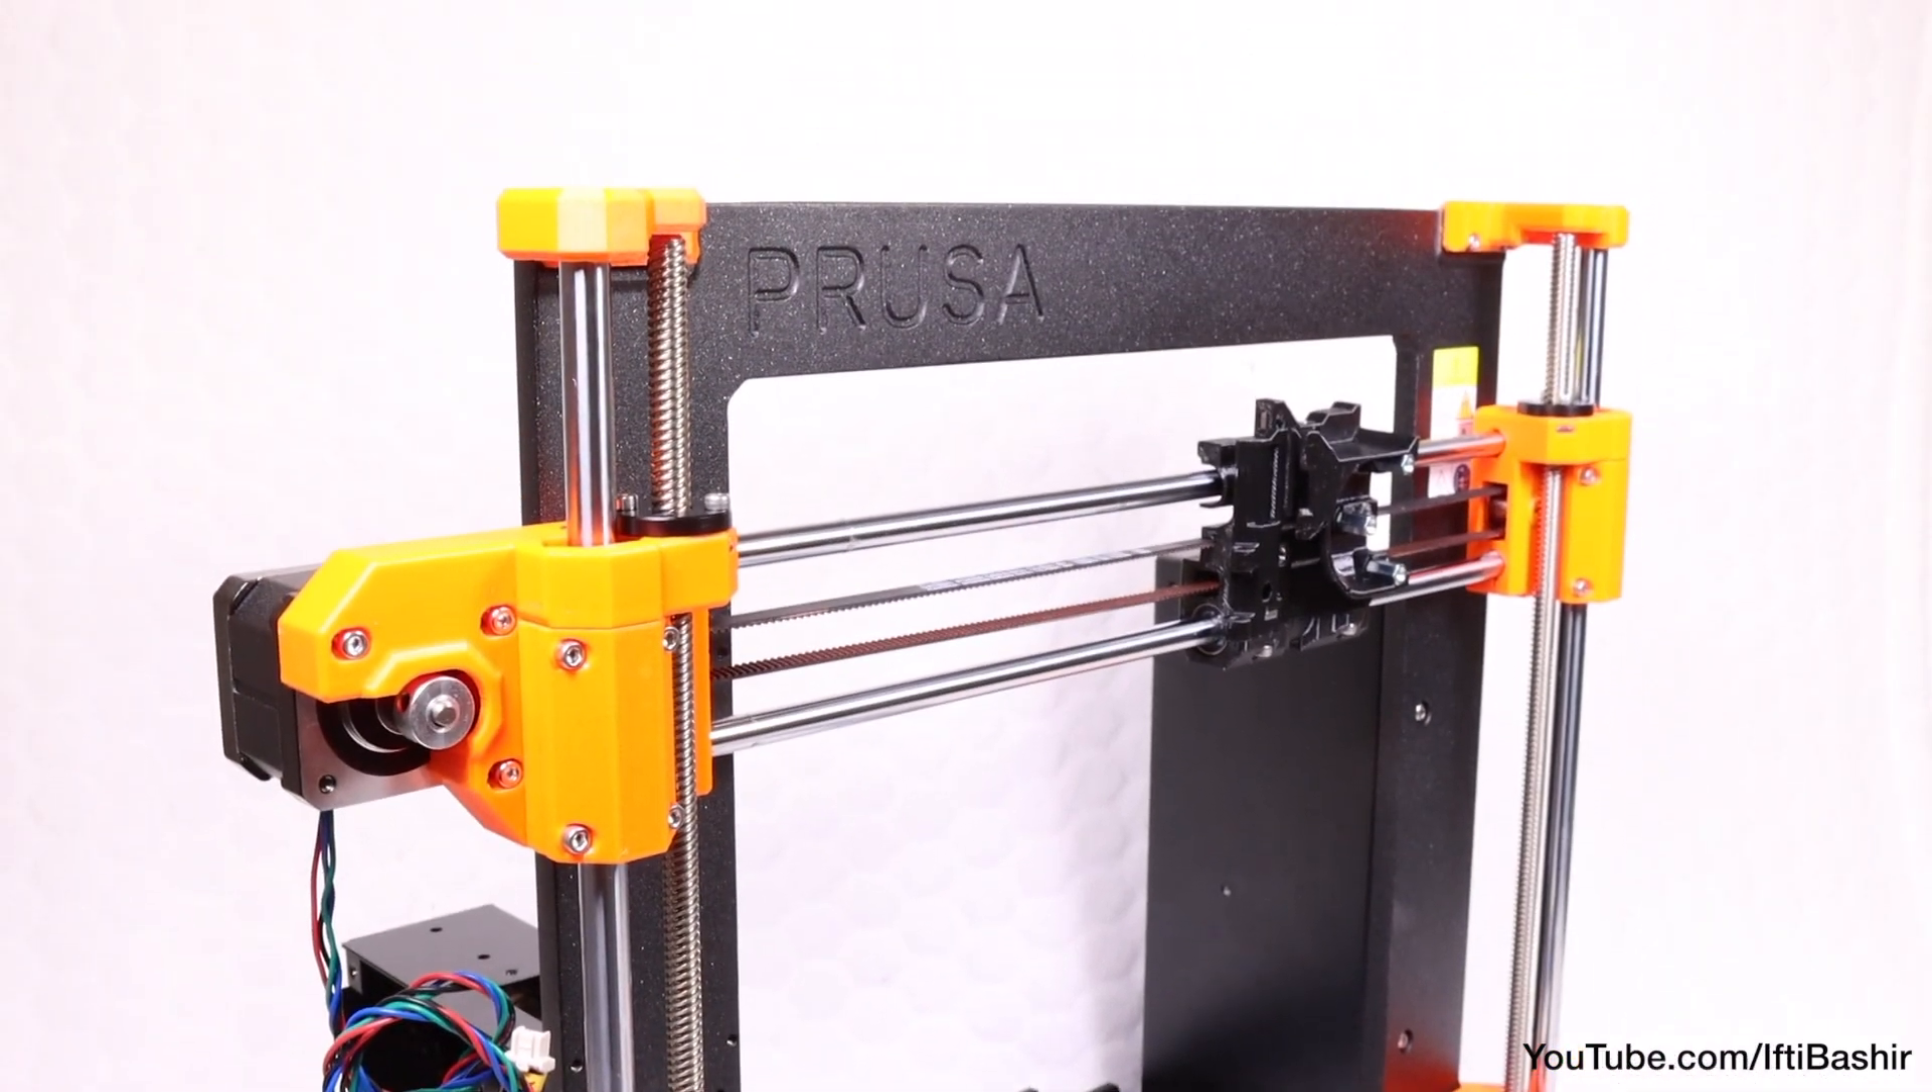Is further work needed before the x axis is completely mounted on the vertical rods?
No.